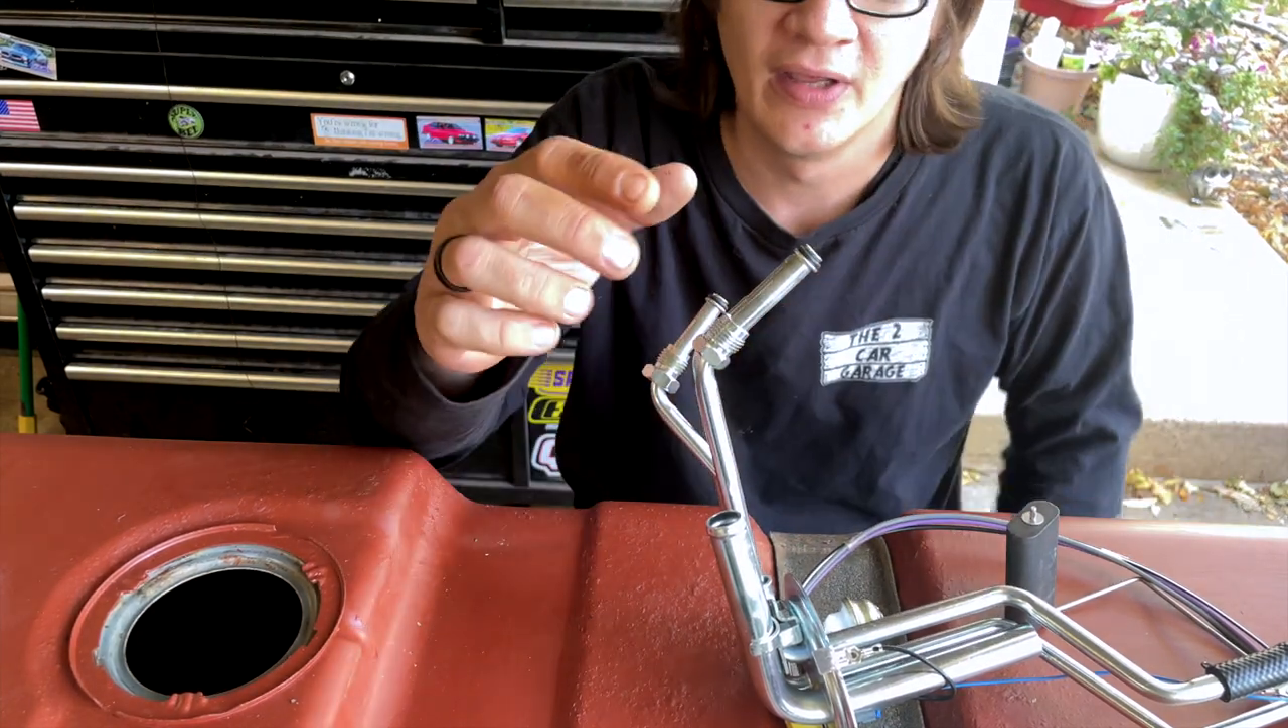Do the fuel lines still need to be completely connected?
Yes.